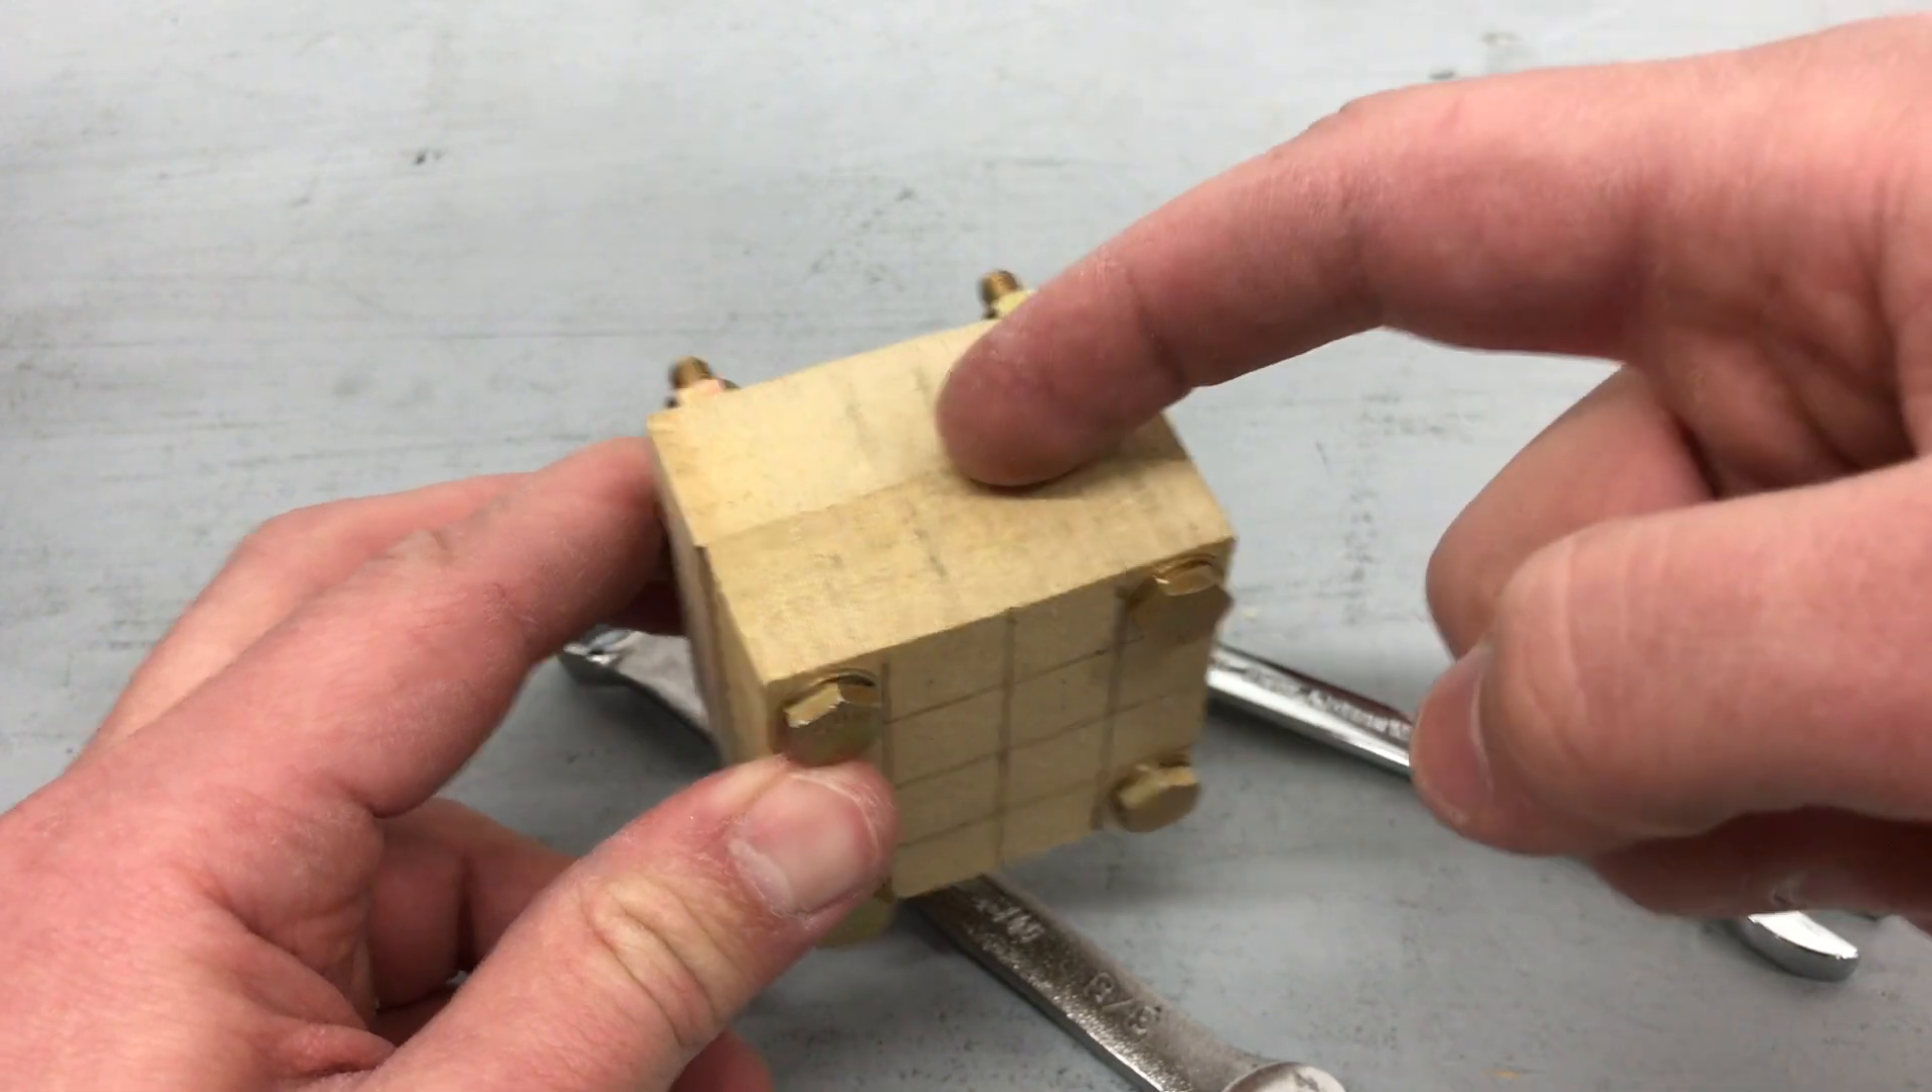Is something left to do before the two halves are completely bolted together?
No.